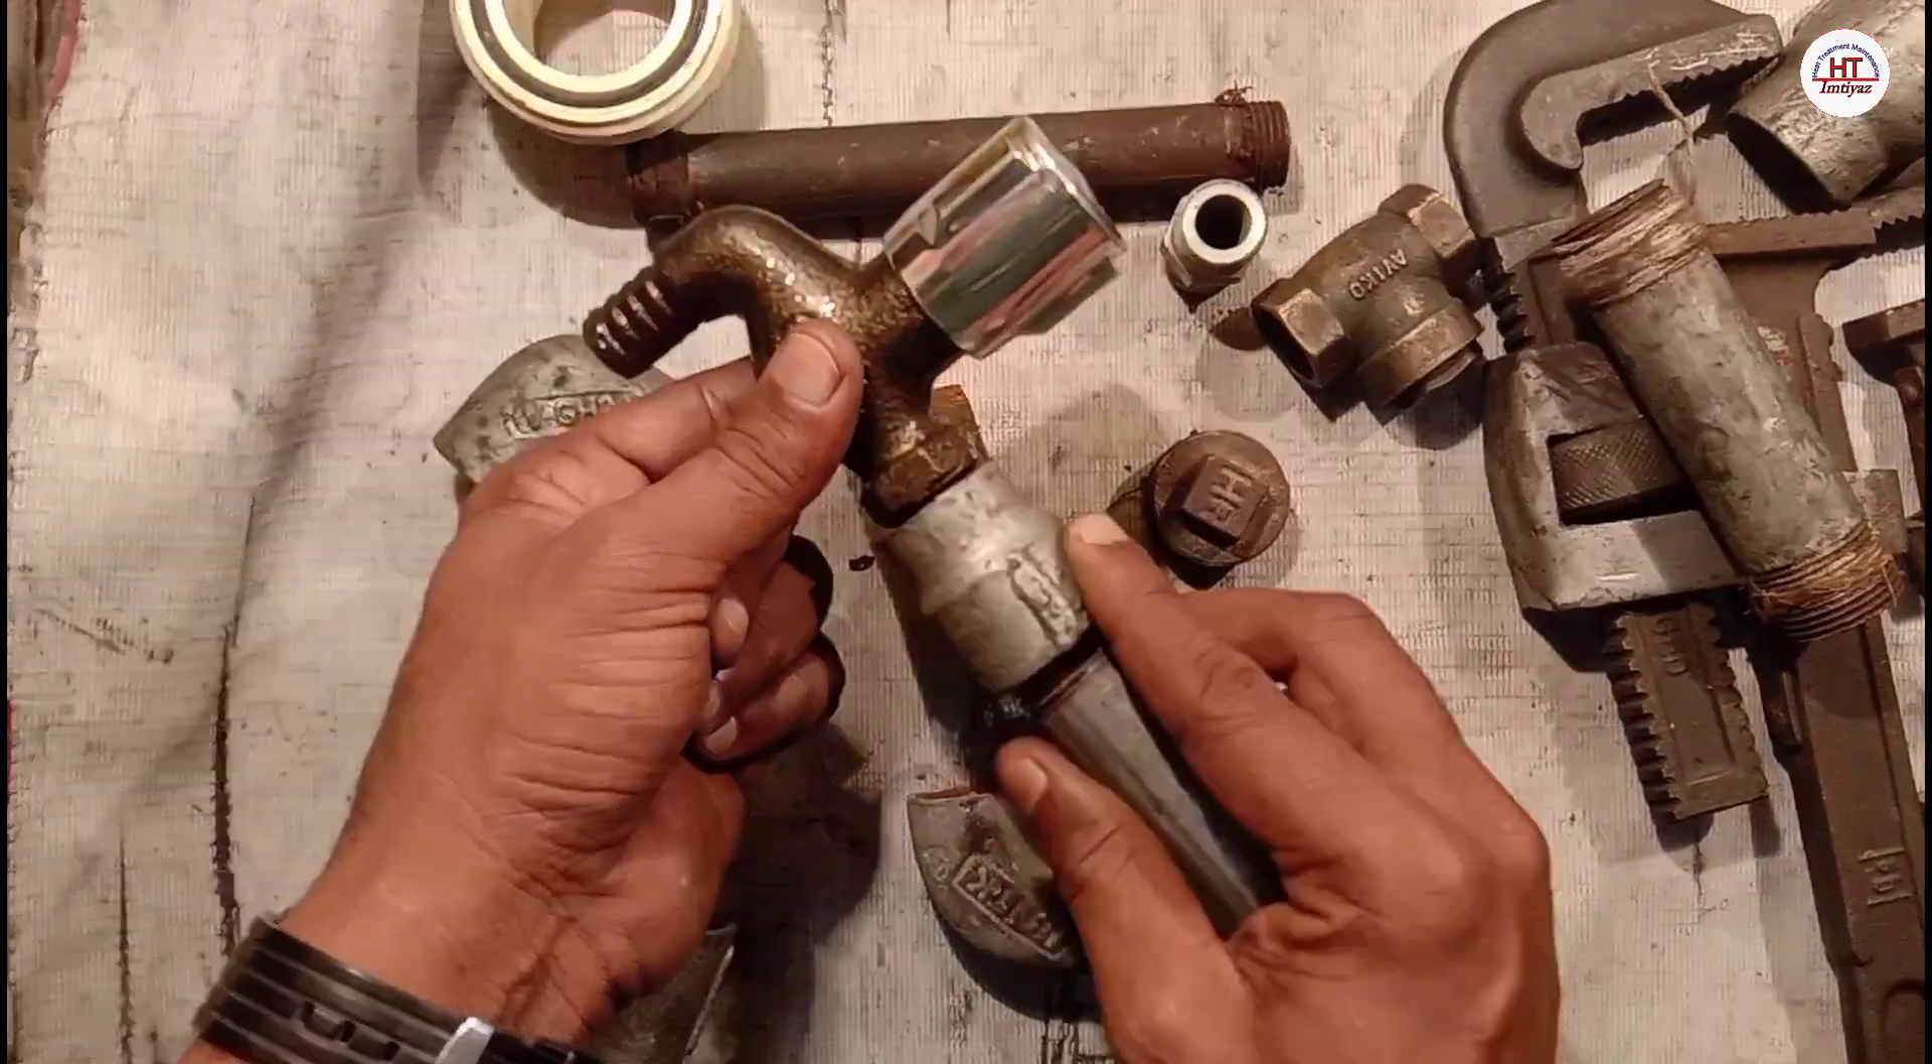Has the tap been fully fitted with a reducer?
Yes.